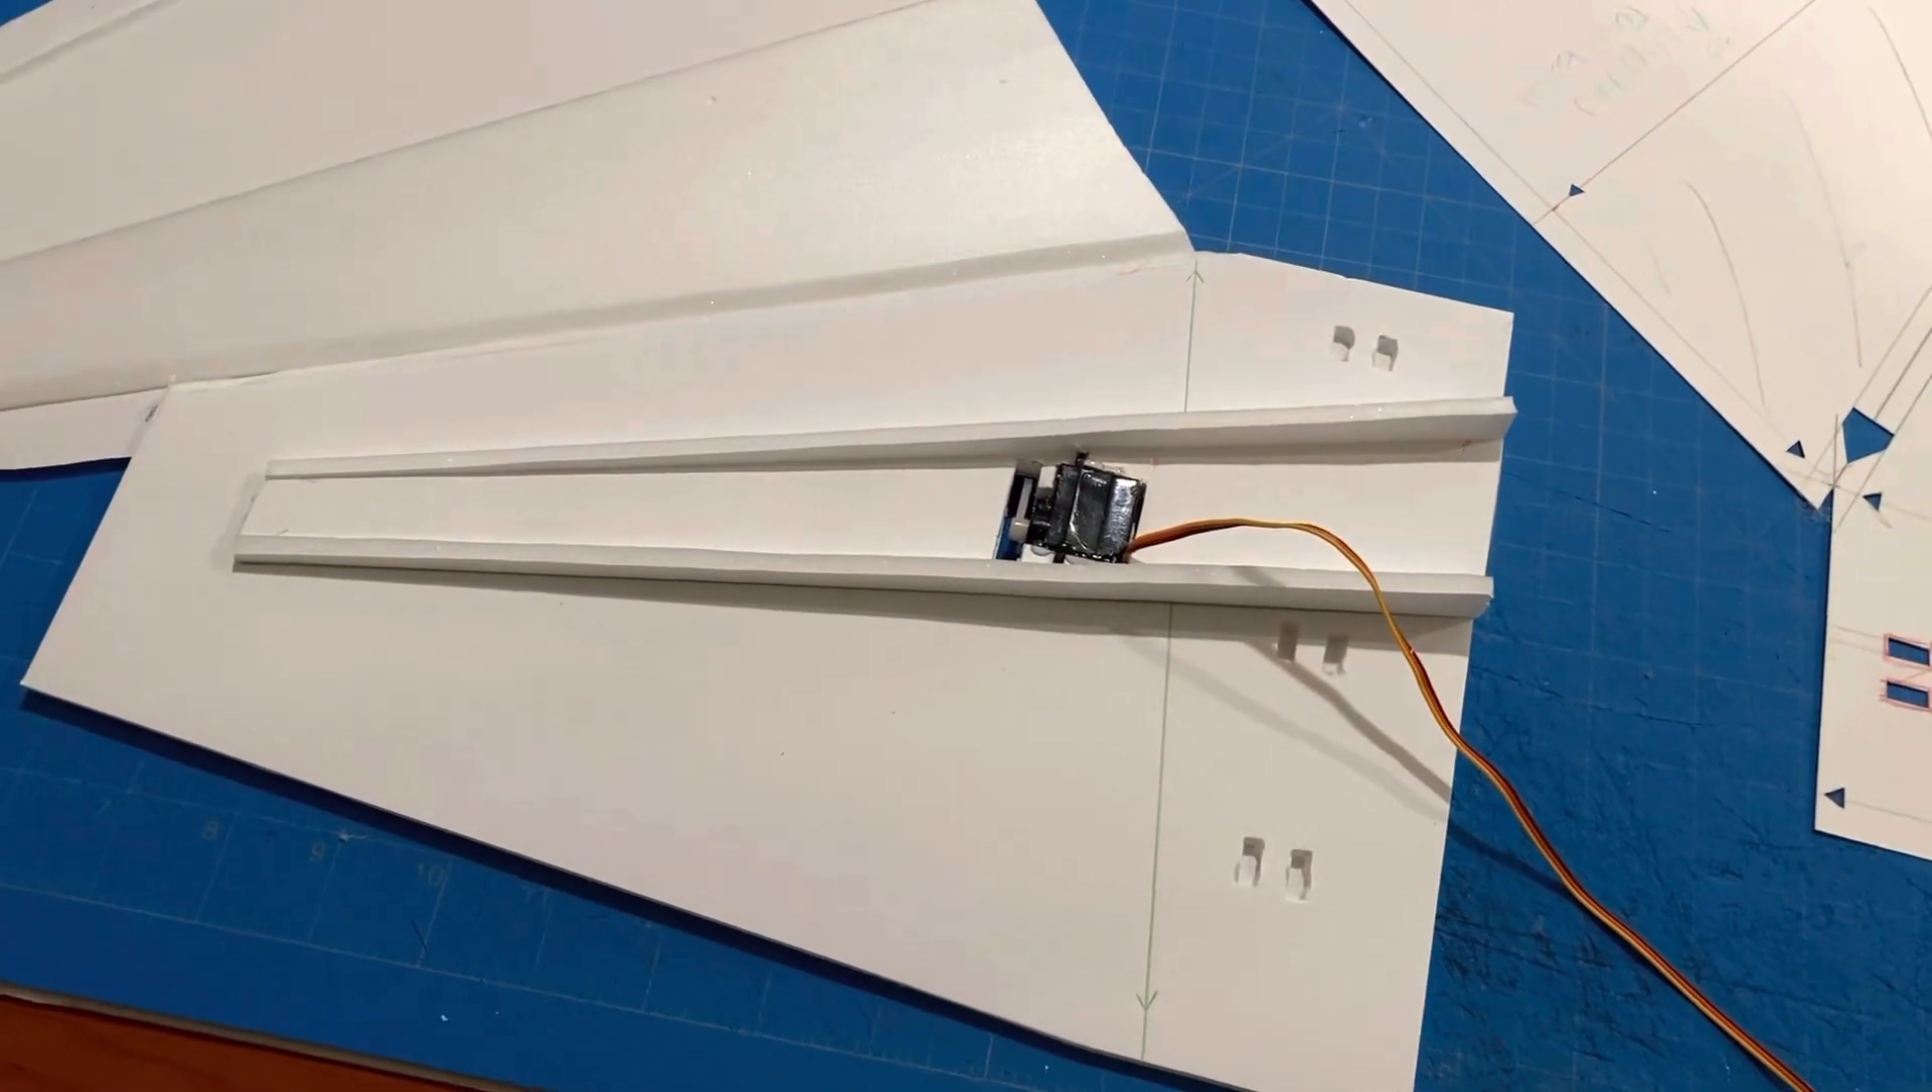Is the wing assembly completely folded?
No.